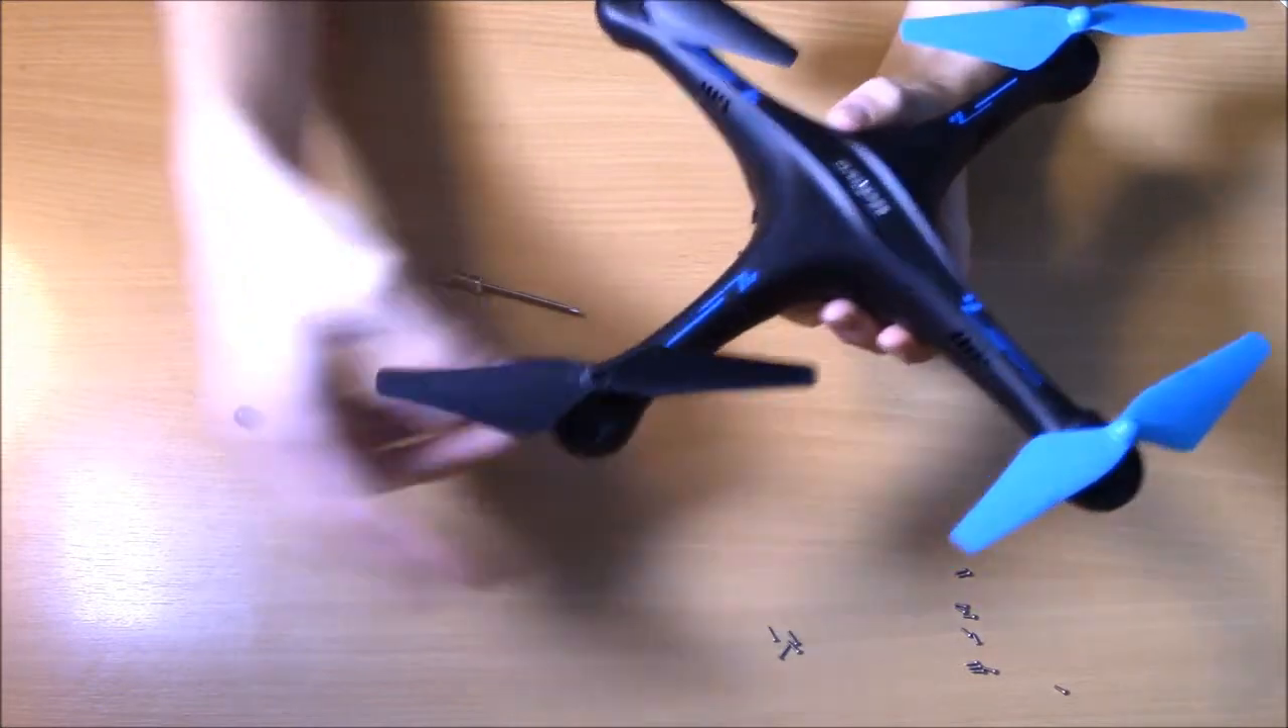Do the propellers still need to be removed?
Yes.